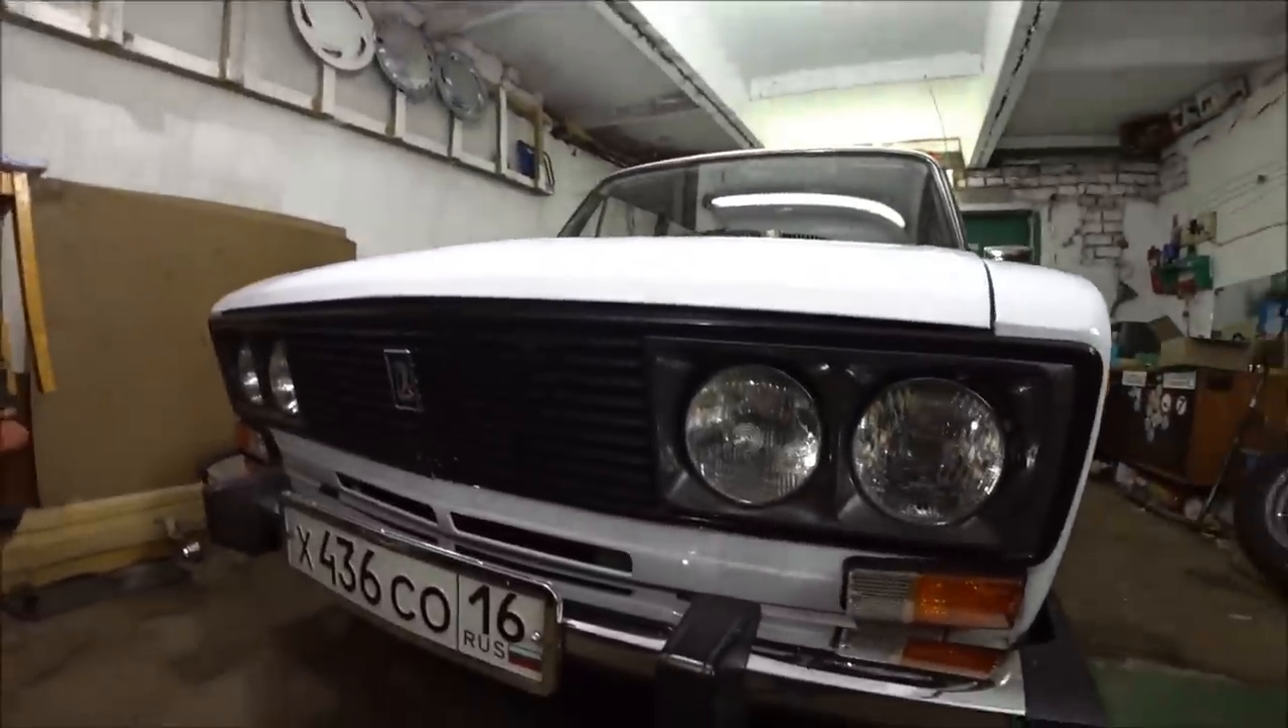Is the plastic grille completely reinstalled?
Yes.